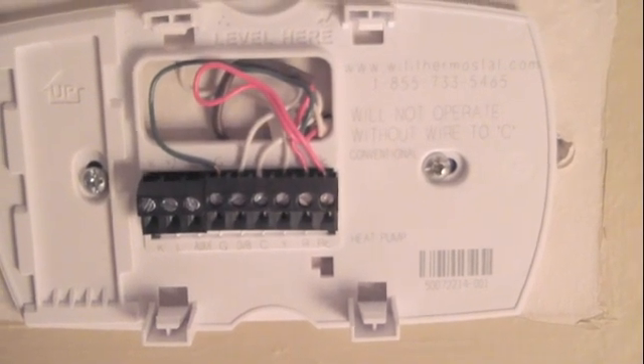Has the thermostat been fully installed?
No.